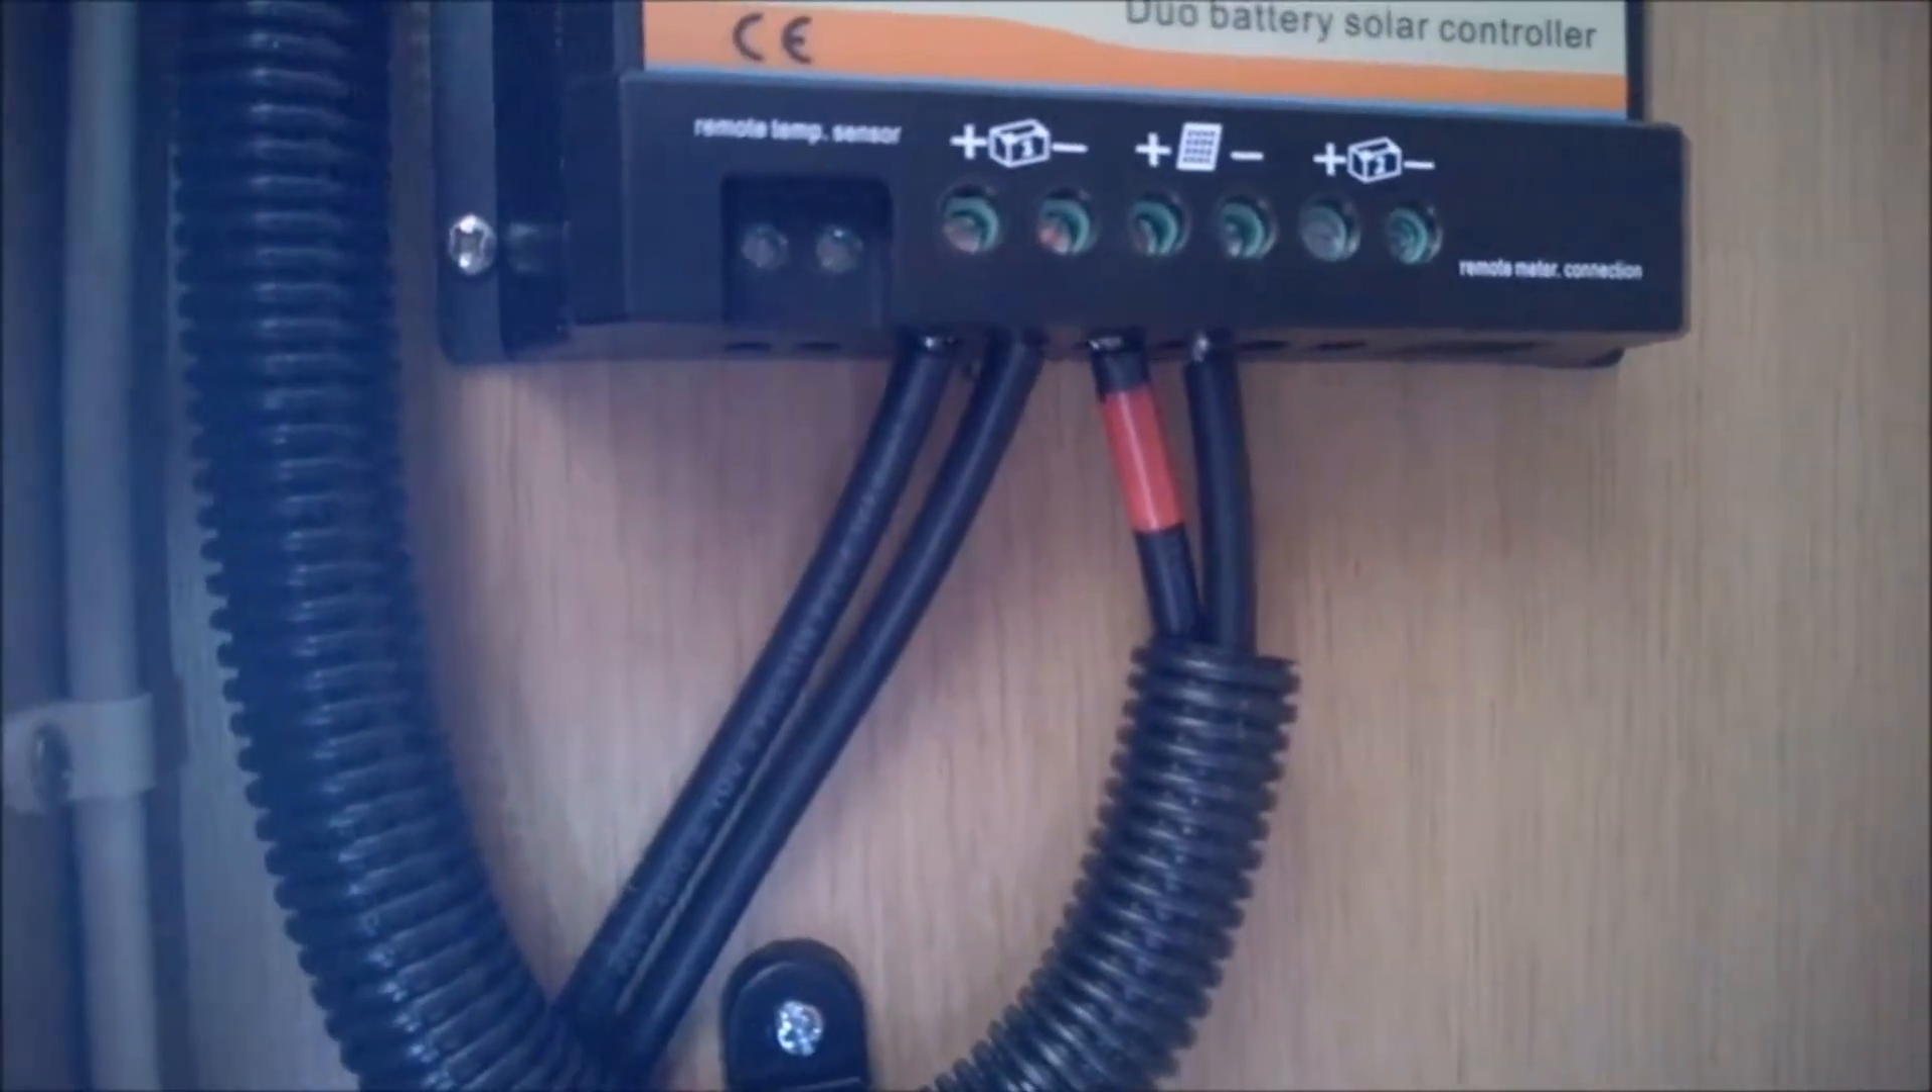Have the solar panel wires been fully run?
Yes.